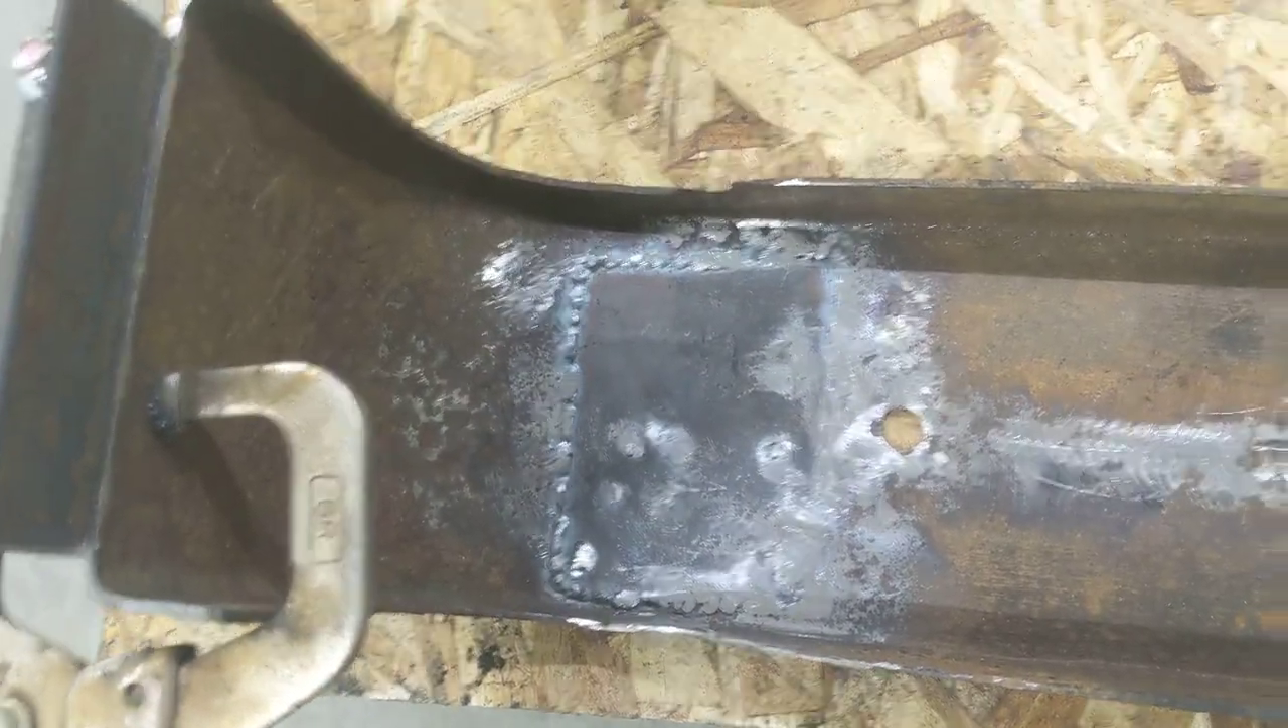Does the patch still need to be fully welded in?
No.